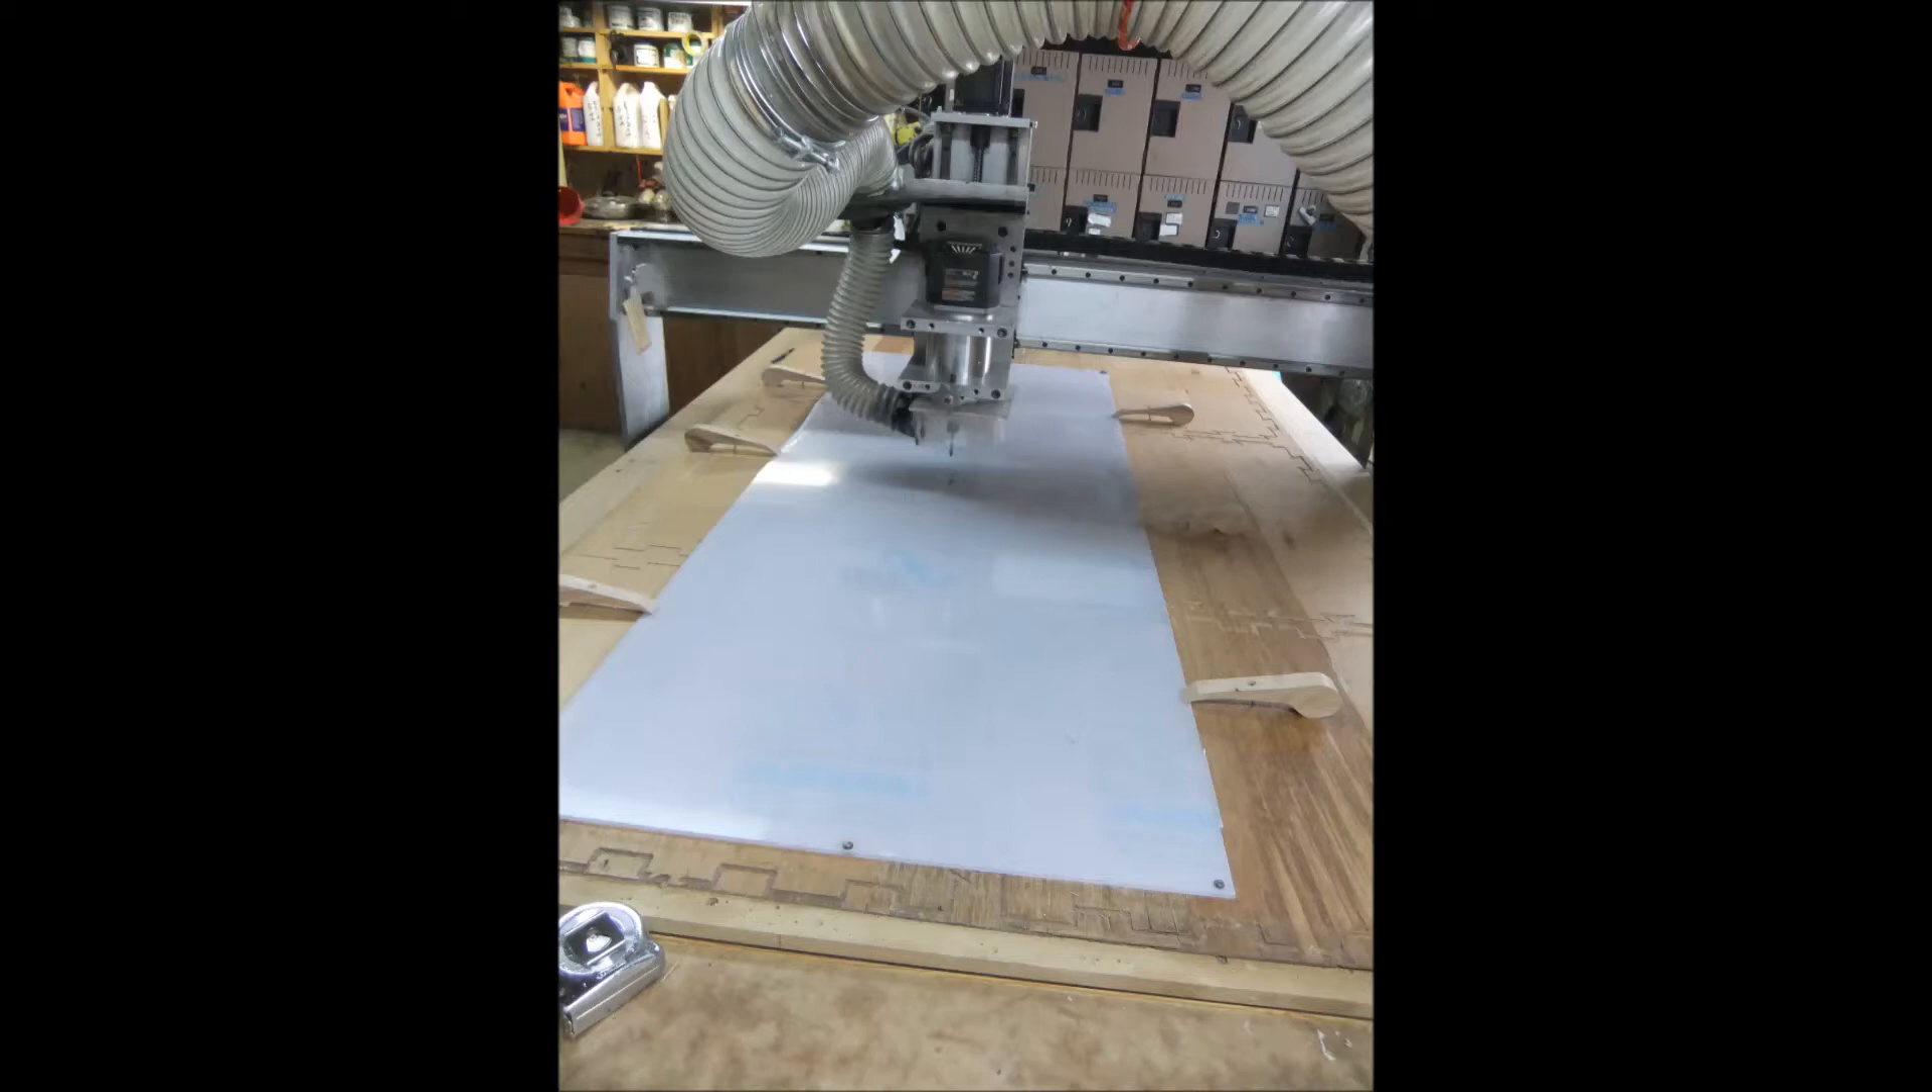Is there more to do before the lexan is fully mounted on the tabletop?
No.